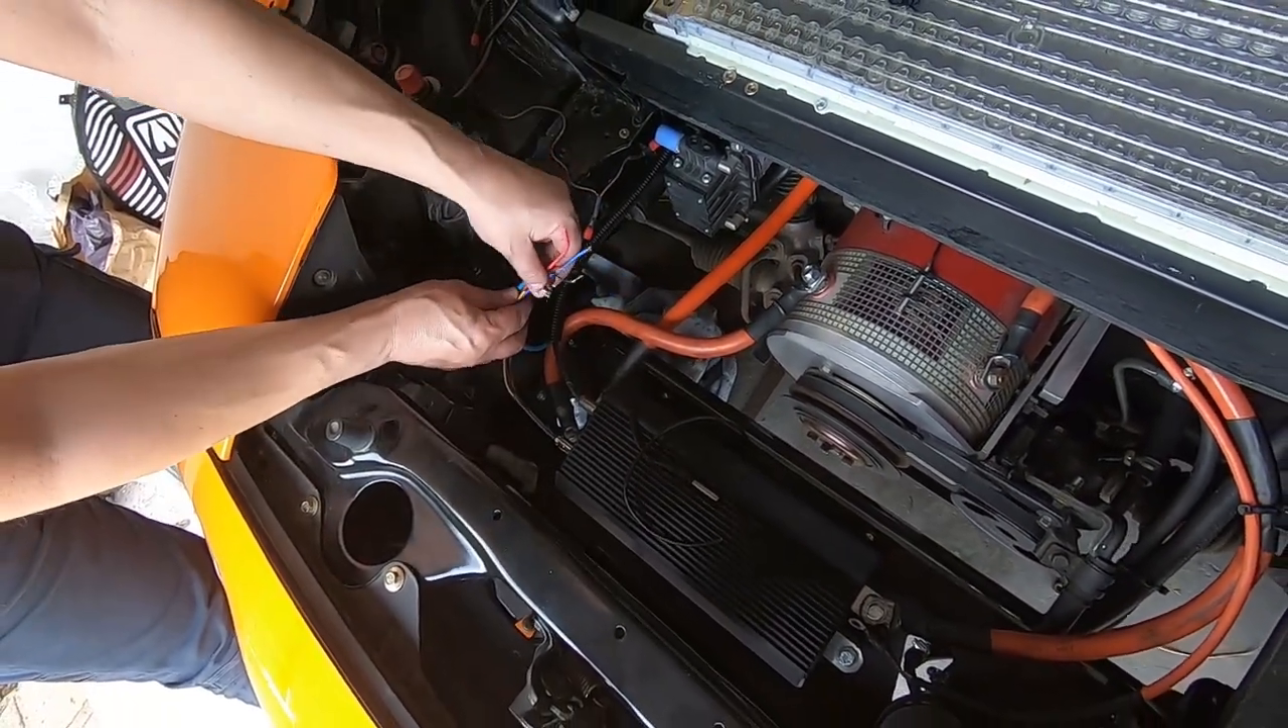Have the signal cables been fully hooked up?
No.